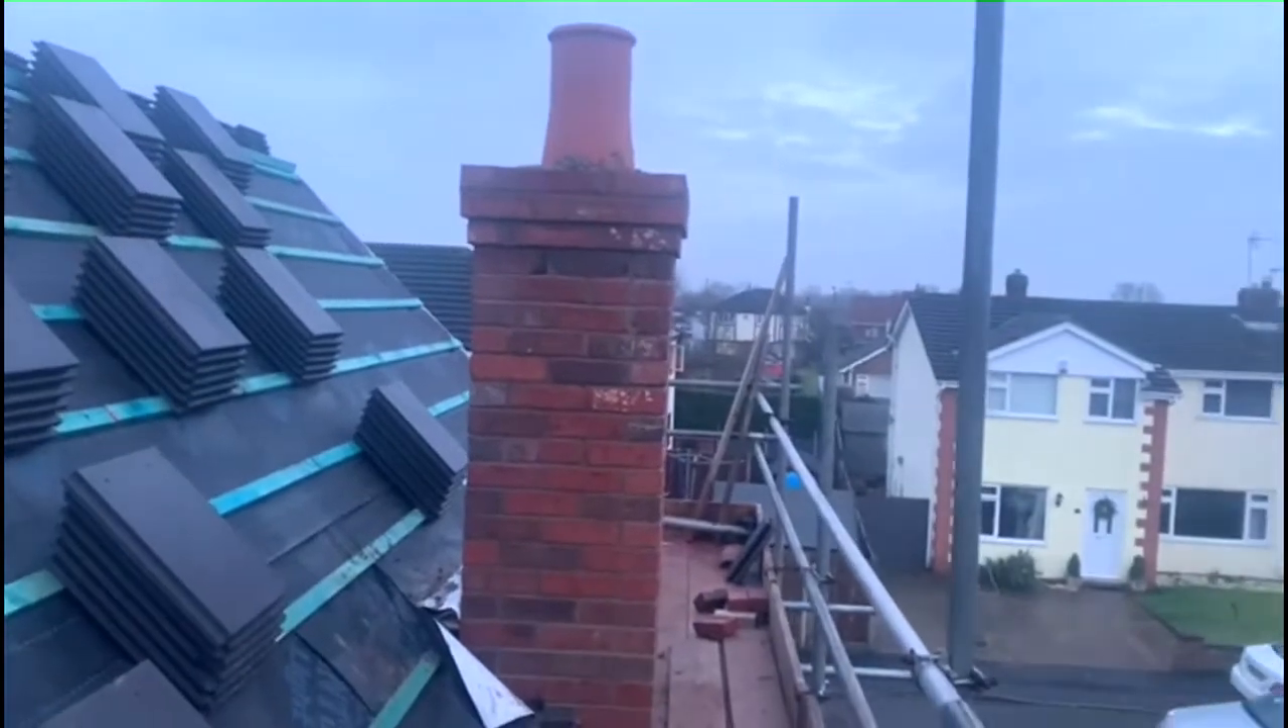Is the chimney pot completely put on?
Yes.